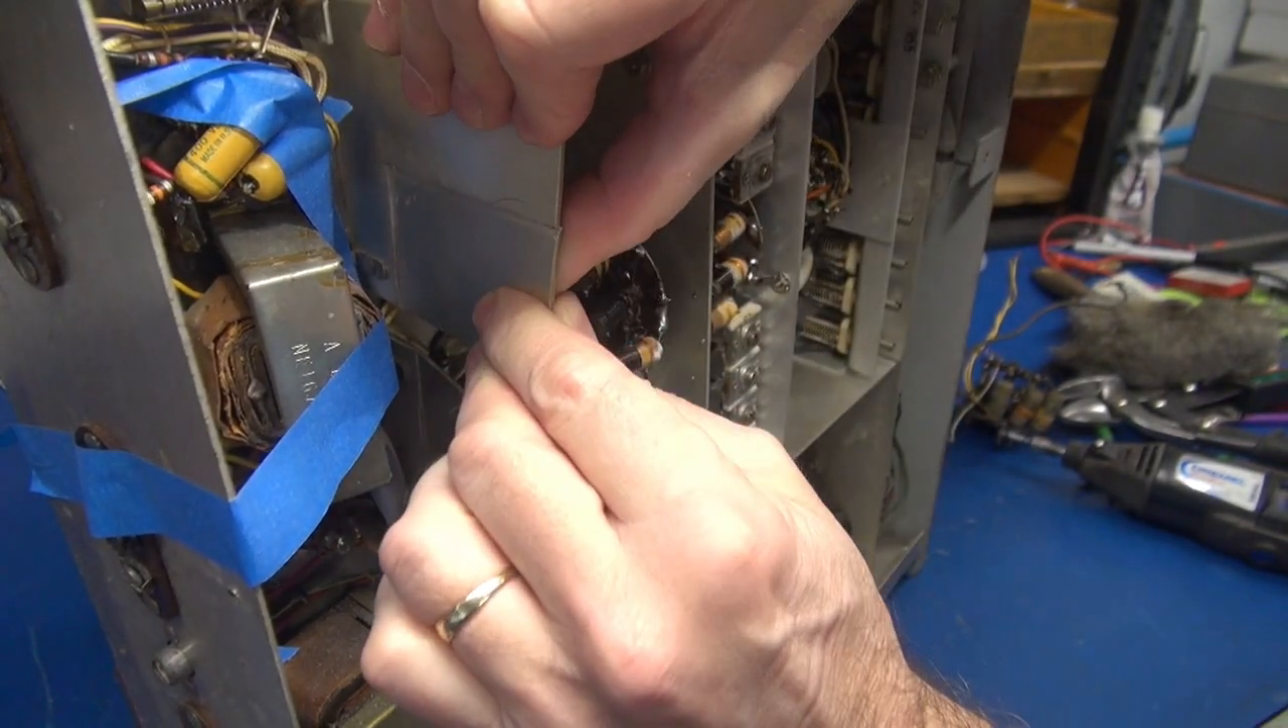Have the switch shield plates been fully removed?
No.